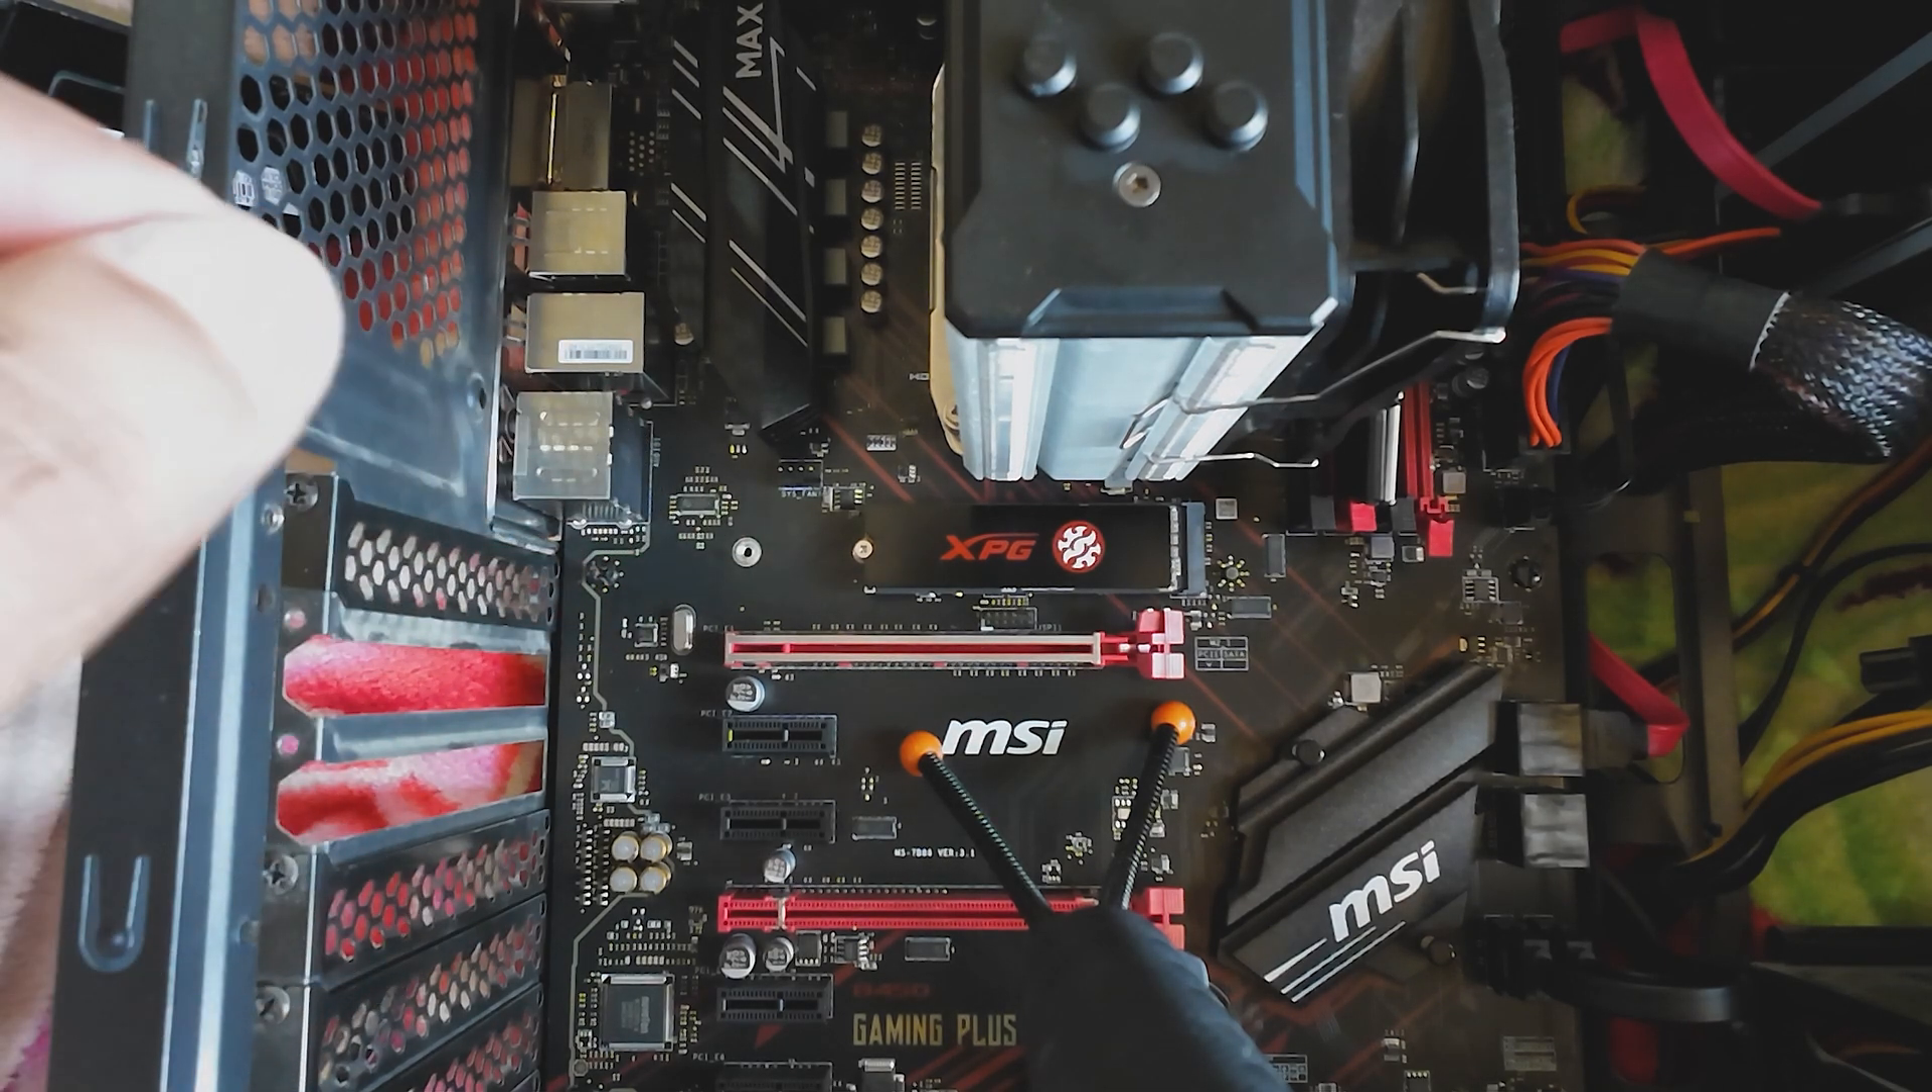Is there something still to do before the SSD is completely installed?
No.